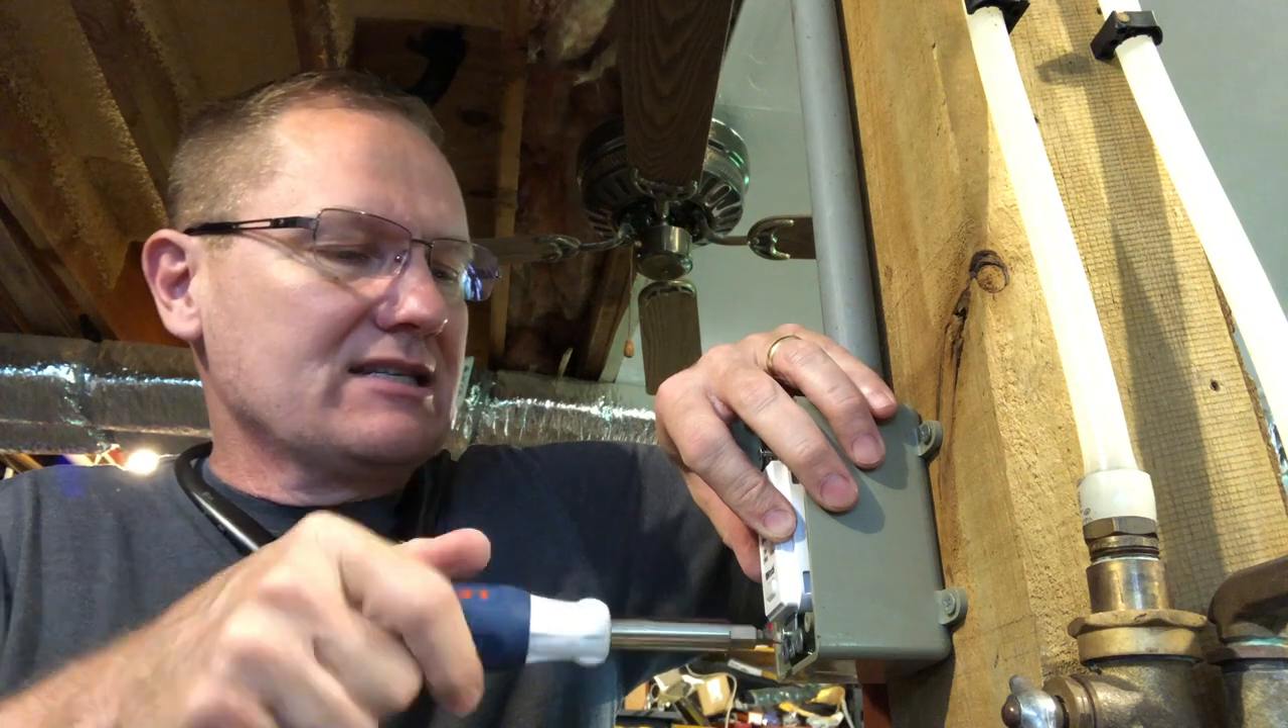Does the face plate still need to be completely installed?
Yes.